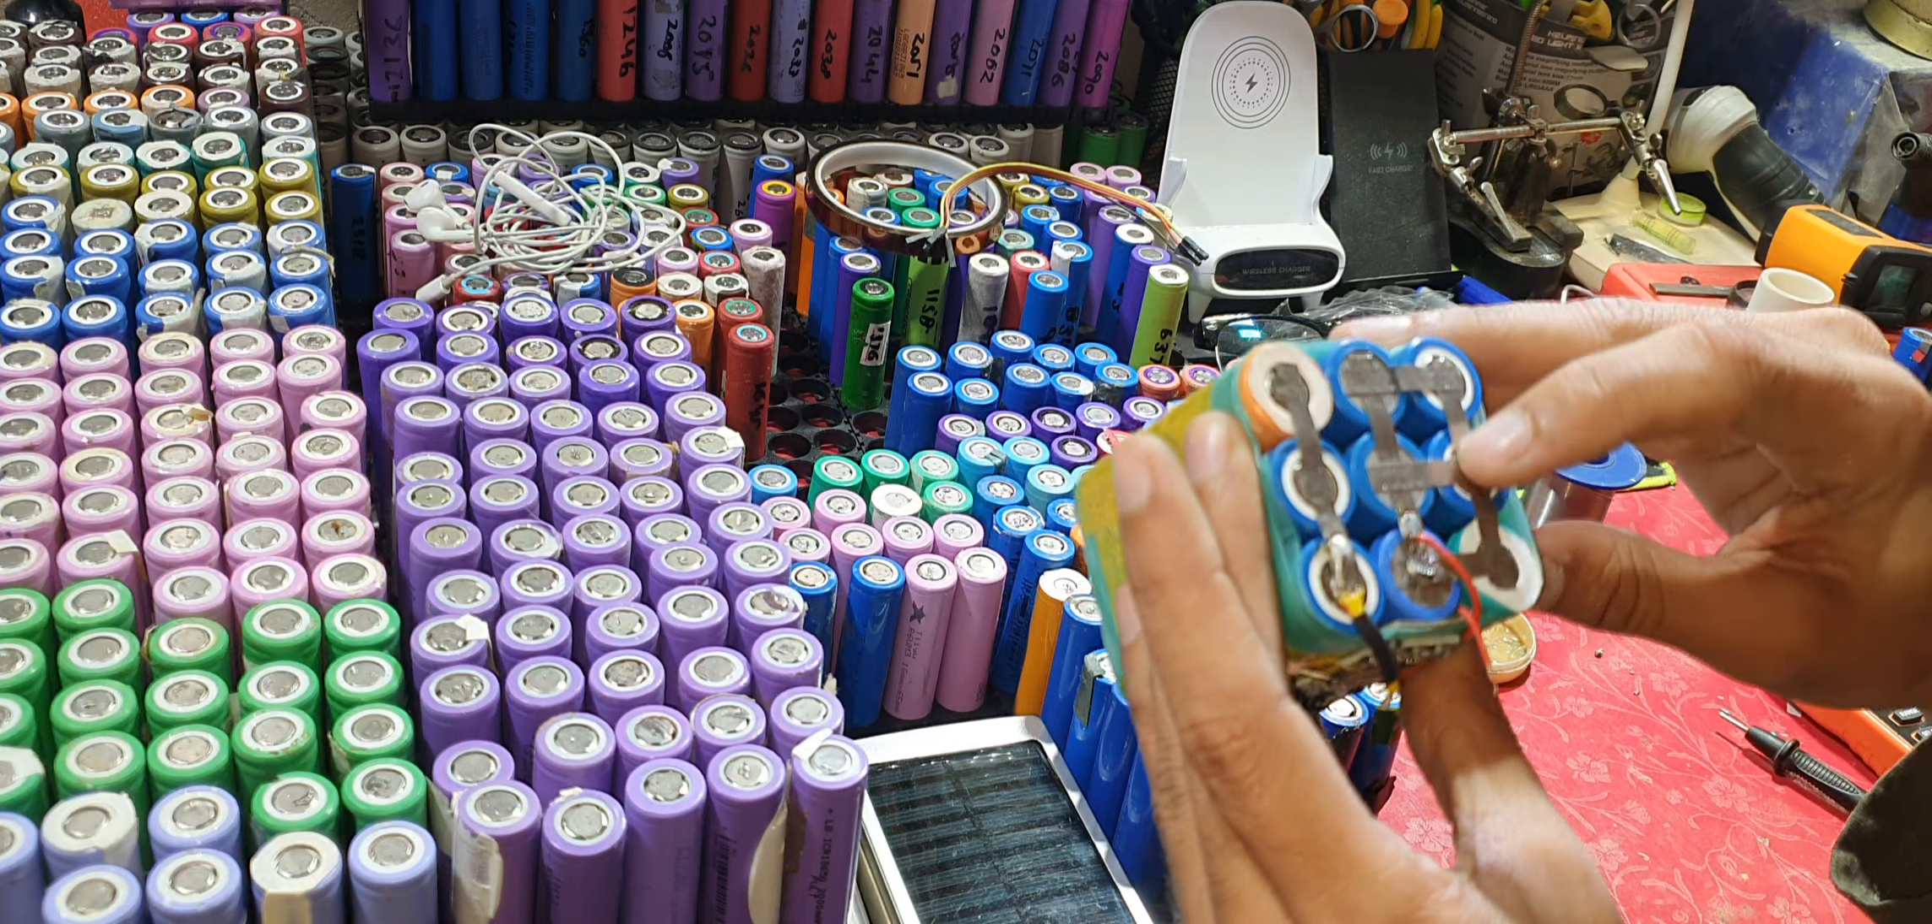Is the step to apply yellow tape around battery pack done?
No.